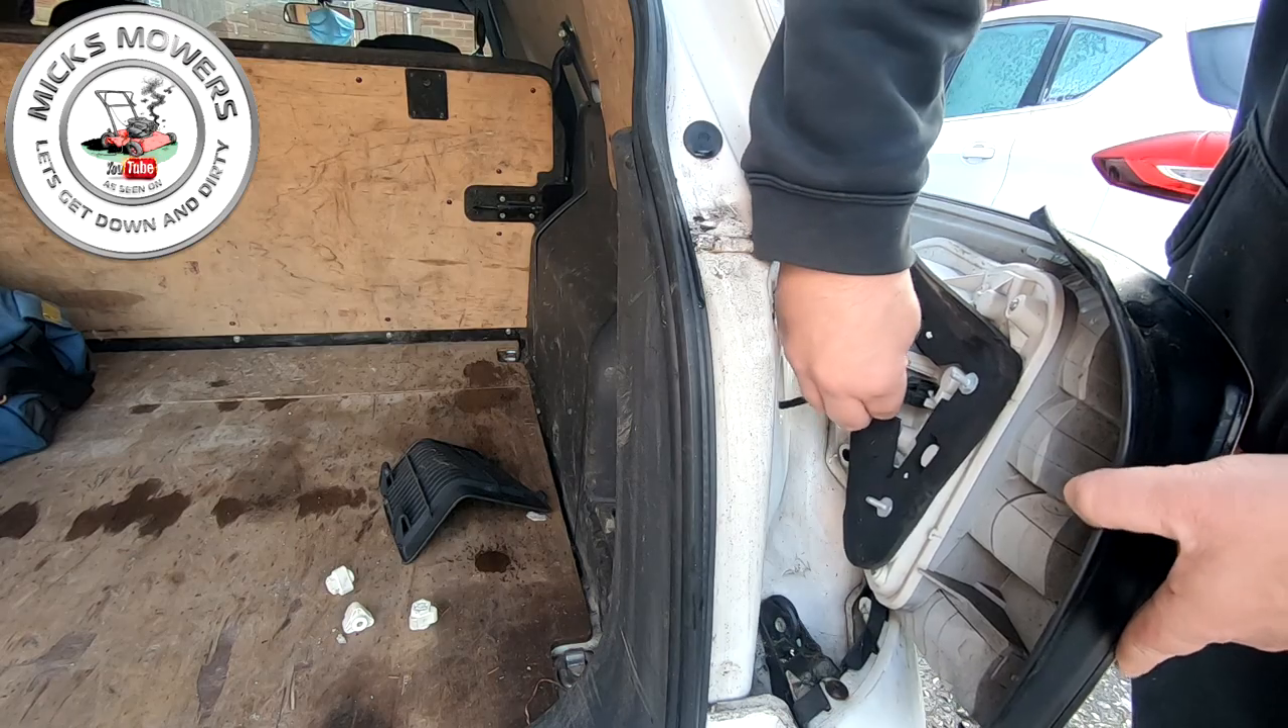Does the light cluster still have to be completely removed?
Yes.